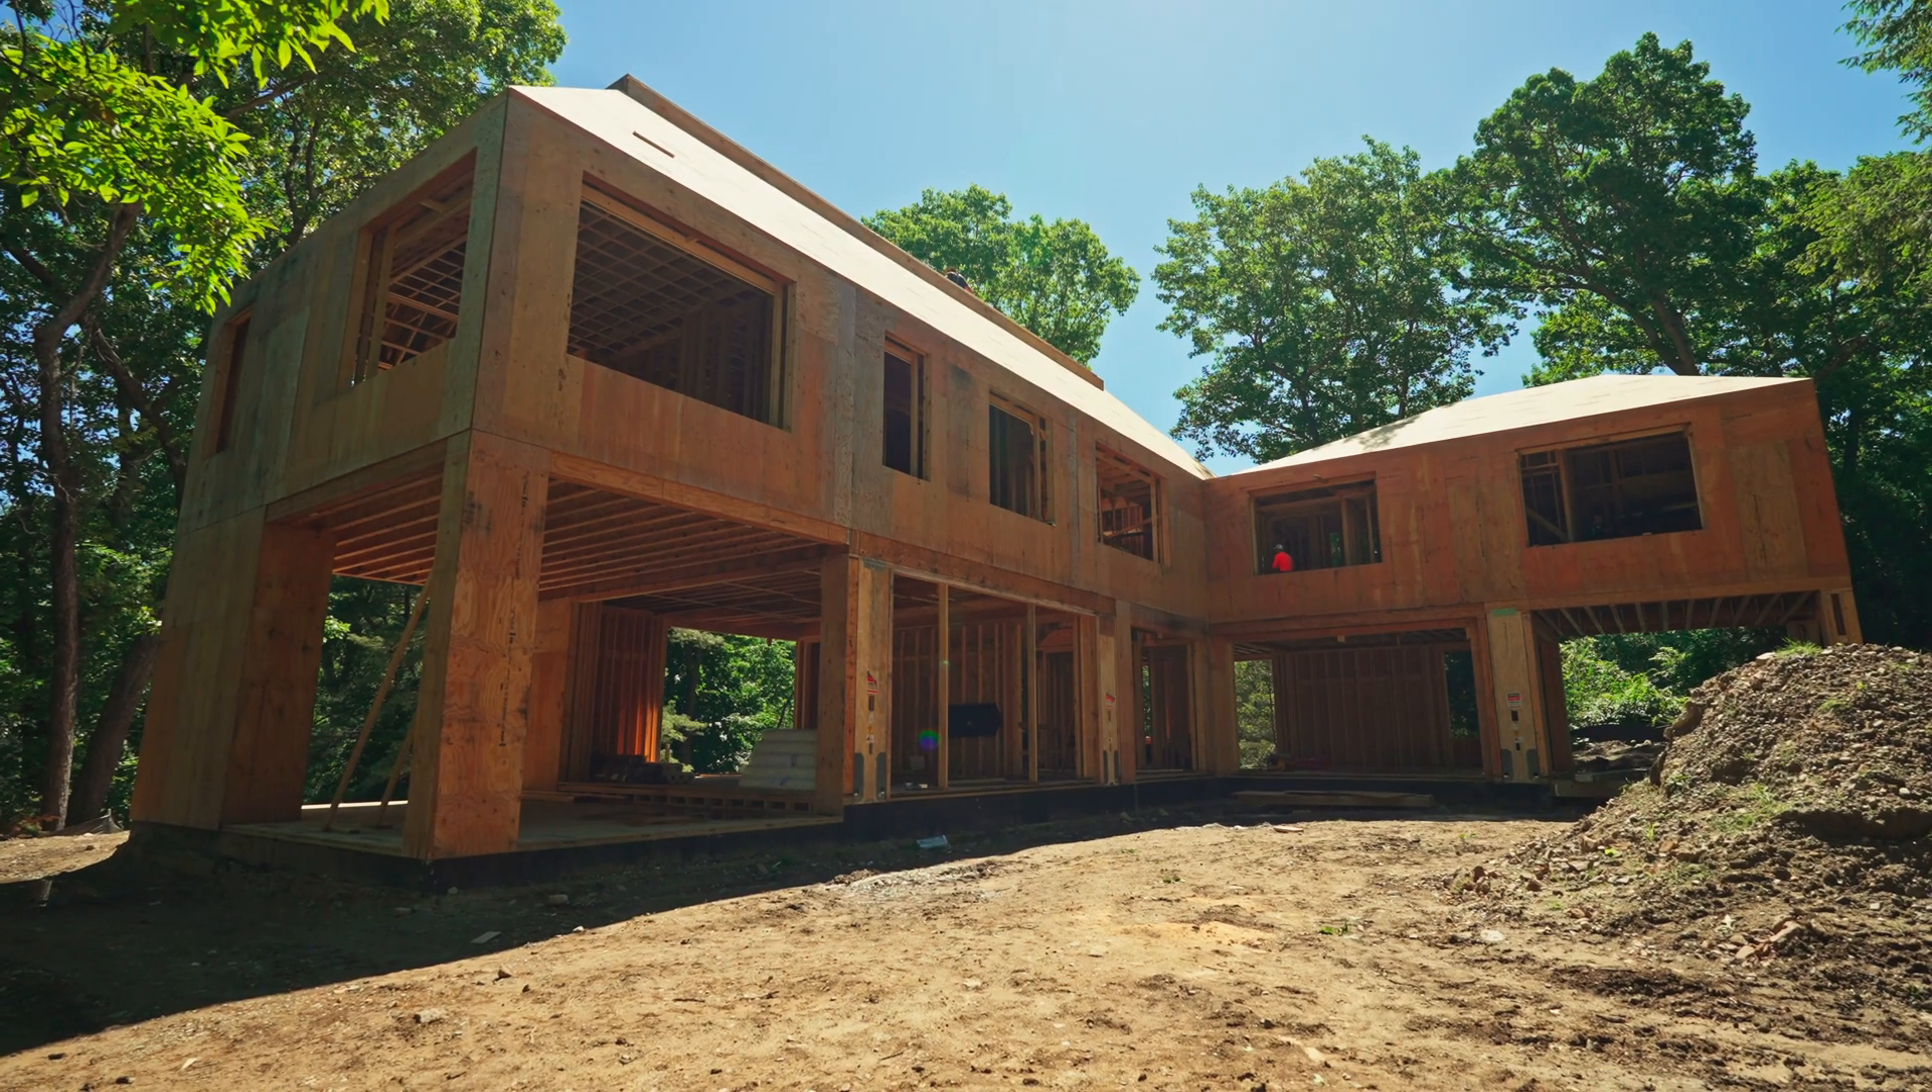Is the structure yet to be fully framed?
No.